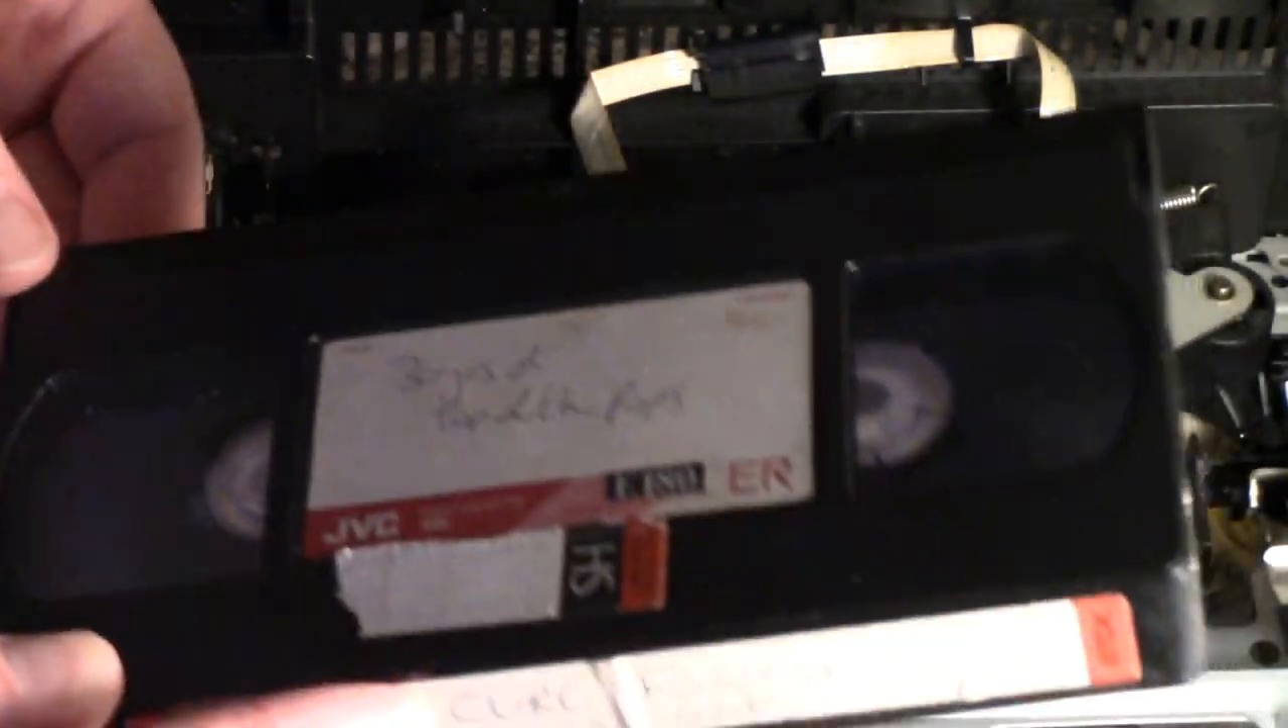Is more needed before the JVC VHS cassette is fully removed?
No.